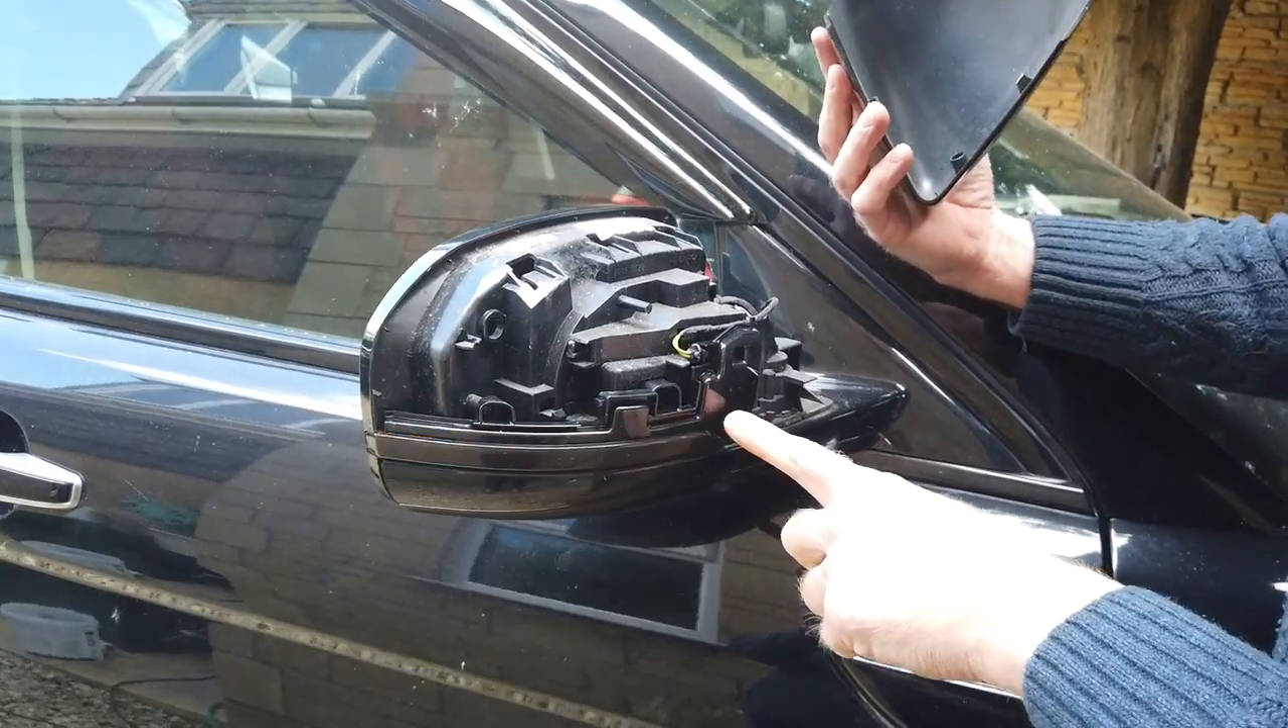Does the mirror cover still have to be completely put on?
Yes.